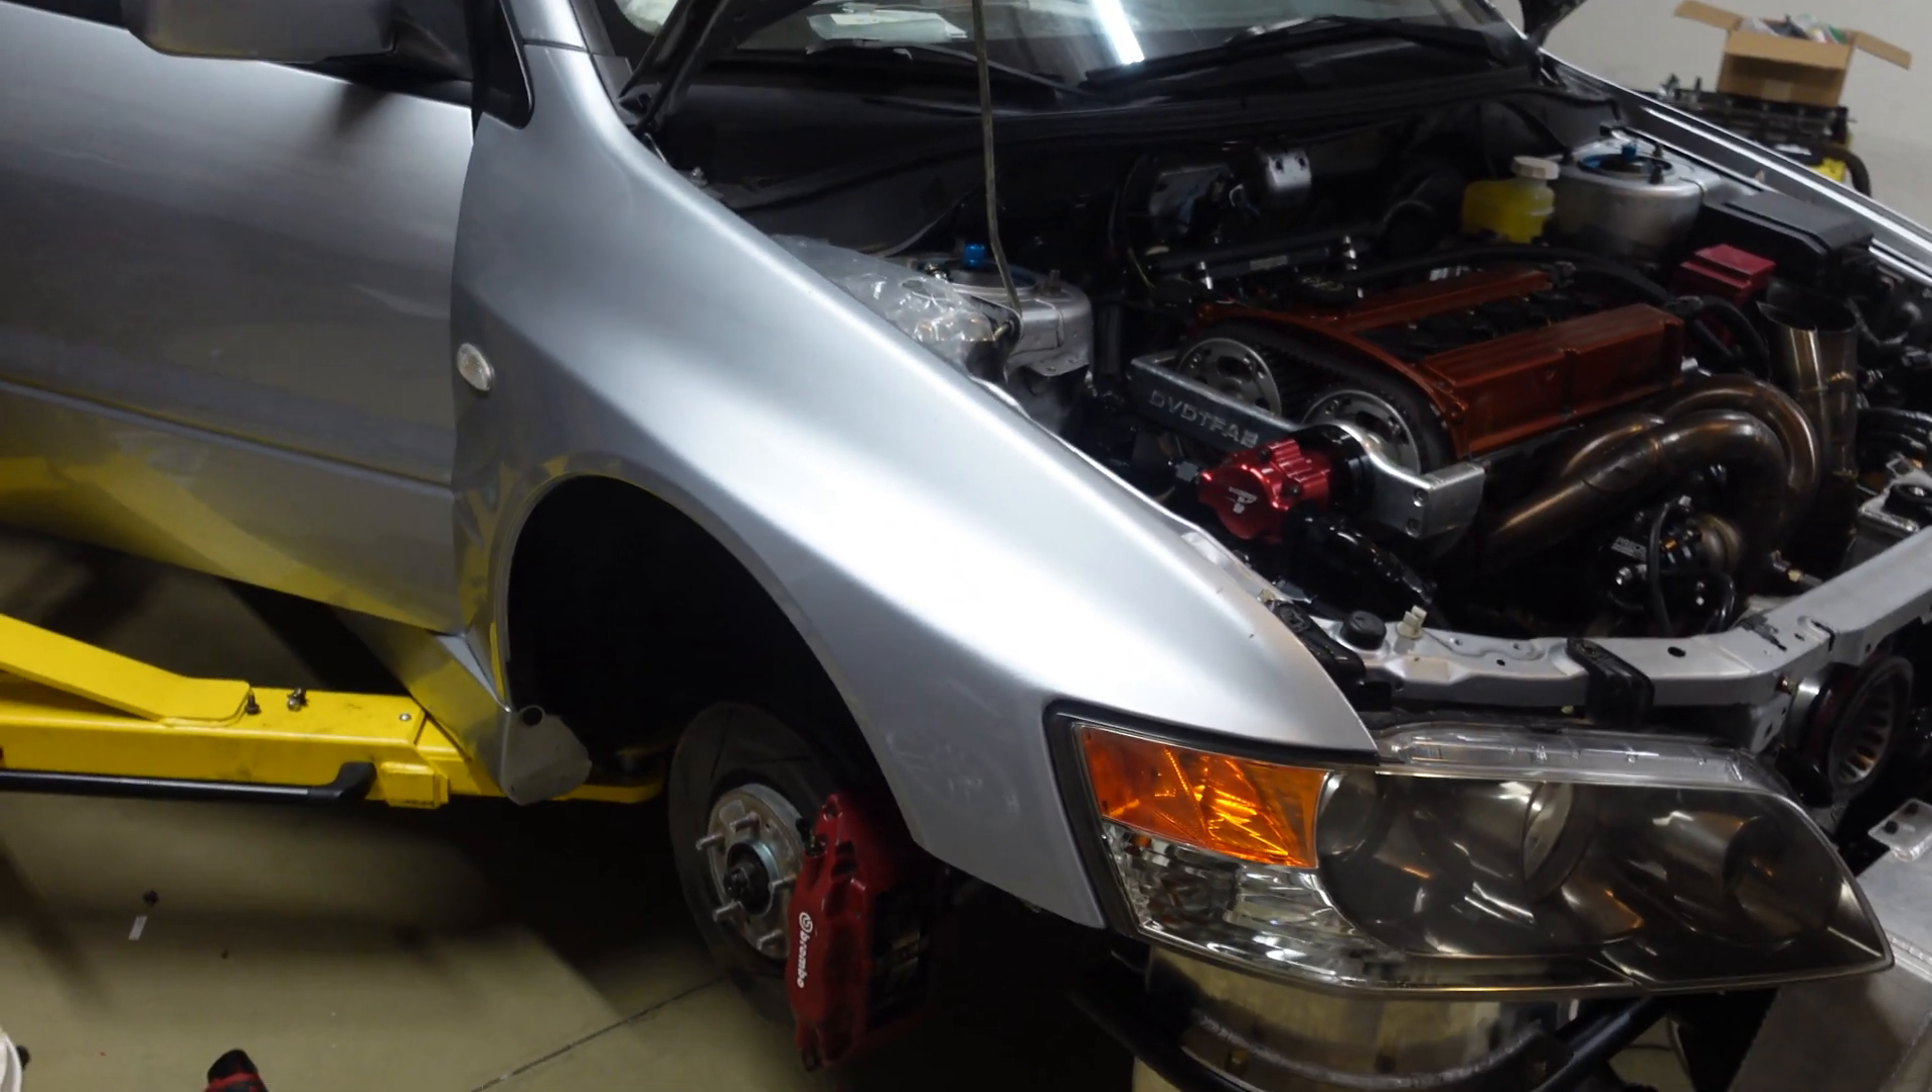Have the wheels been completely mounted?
No.